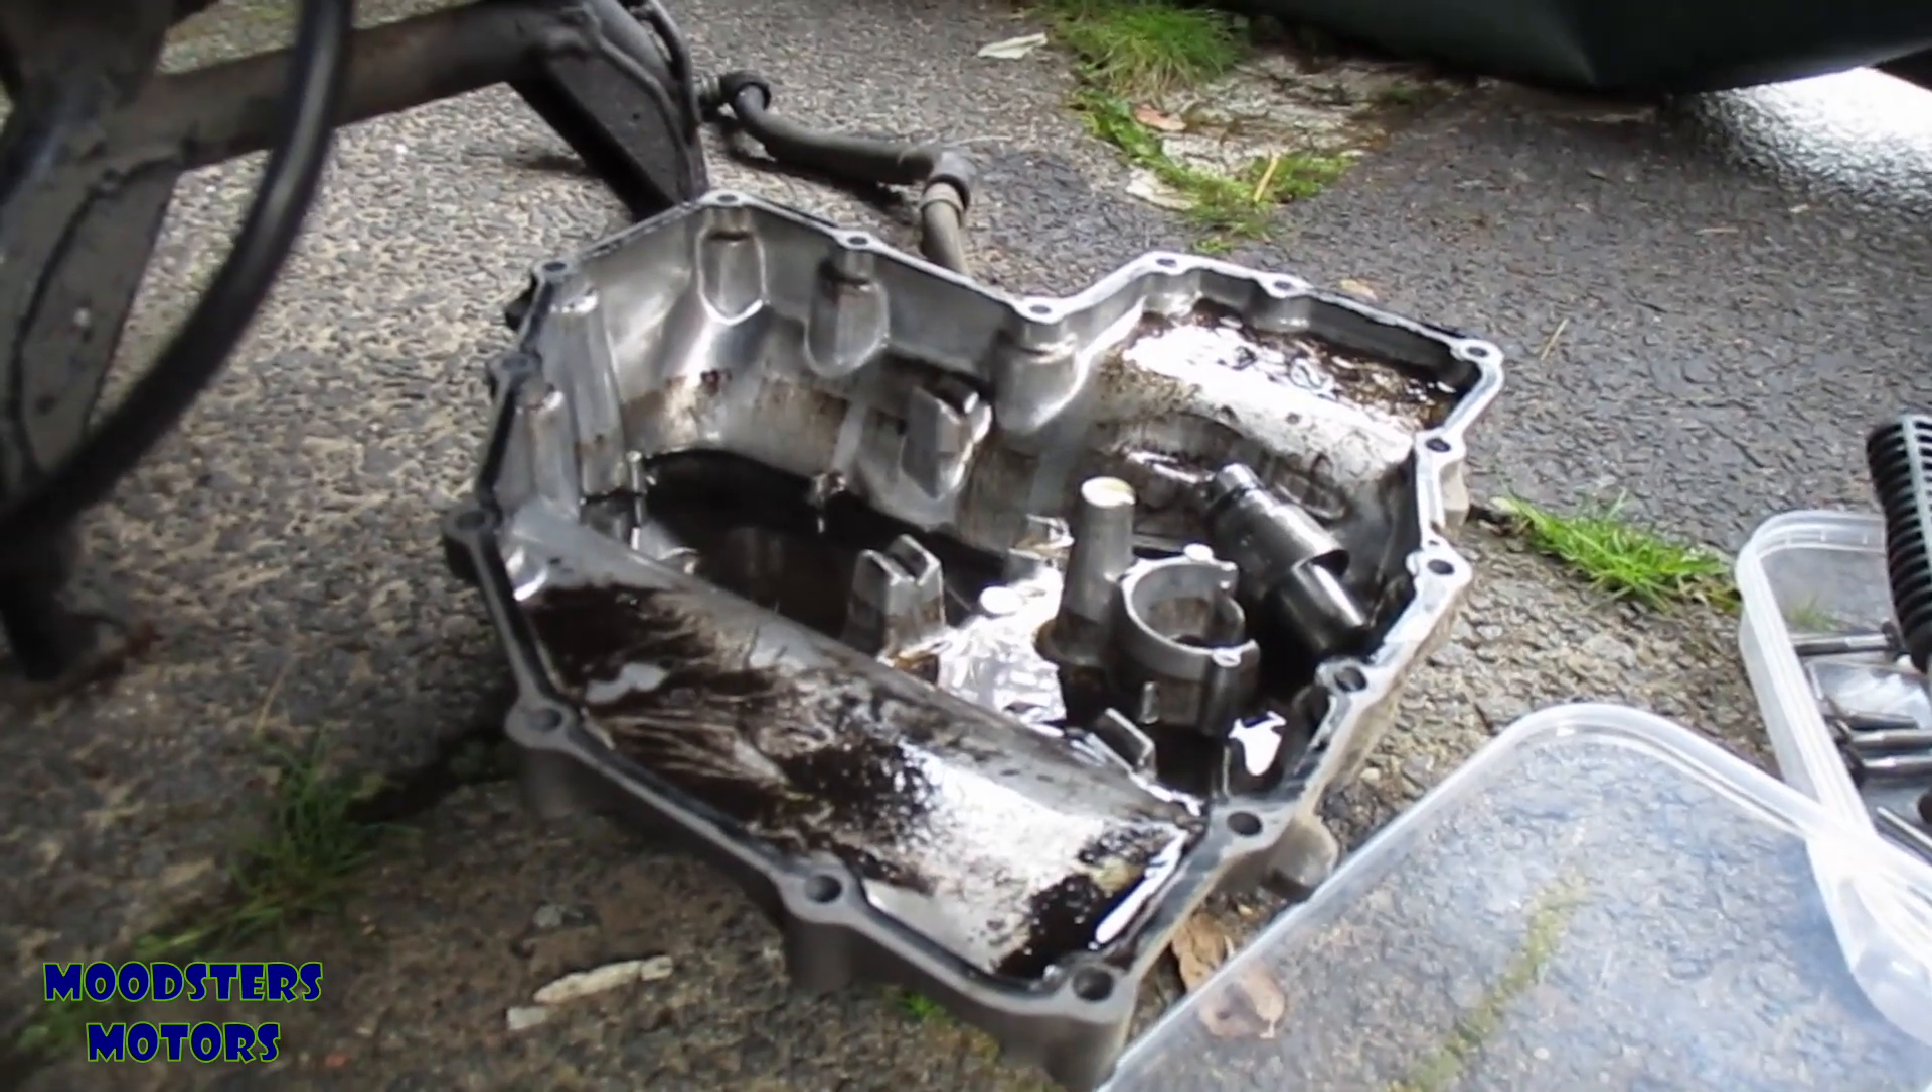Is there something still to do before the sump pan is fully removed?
No.